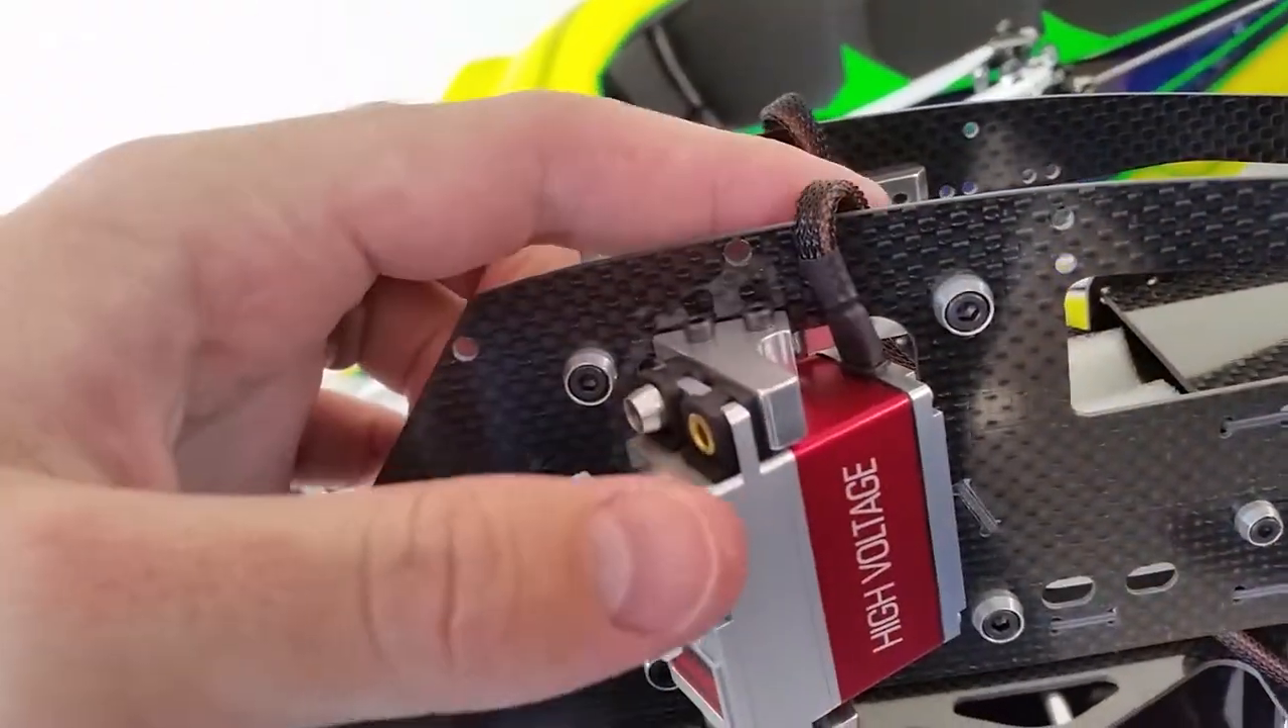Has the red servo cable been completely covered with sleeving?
Yes.